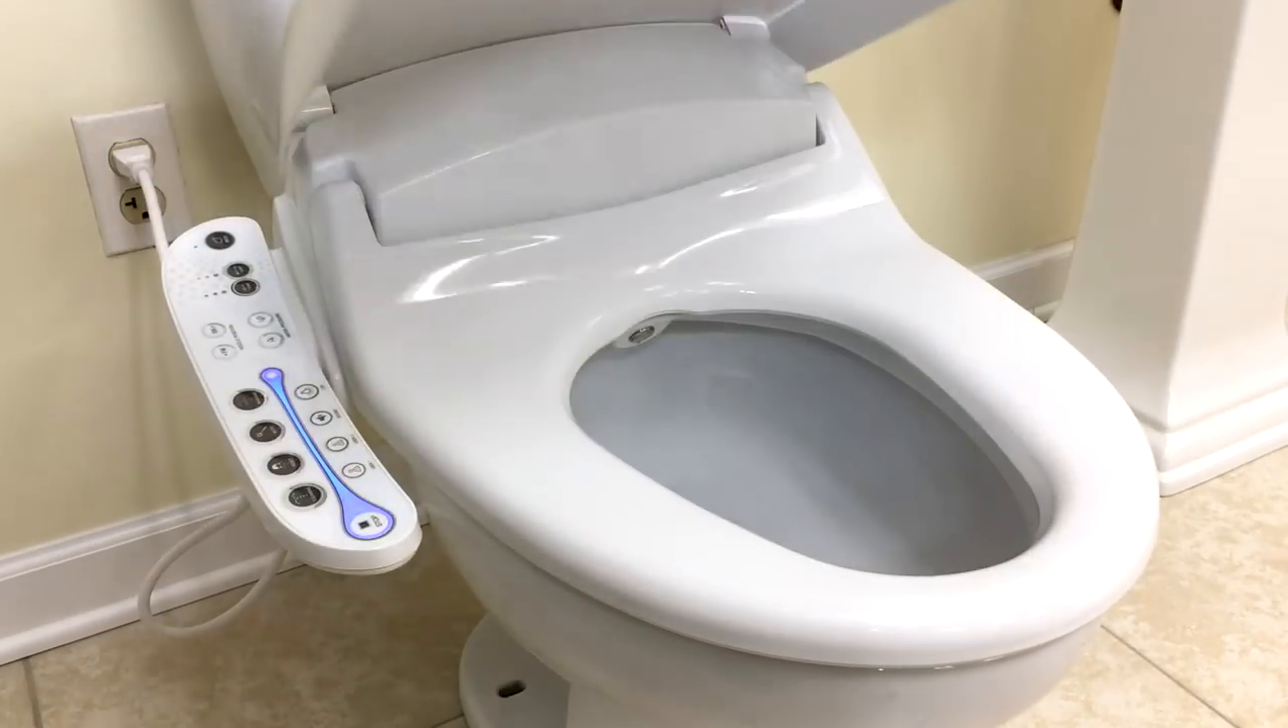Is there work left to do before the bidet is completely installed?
No.